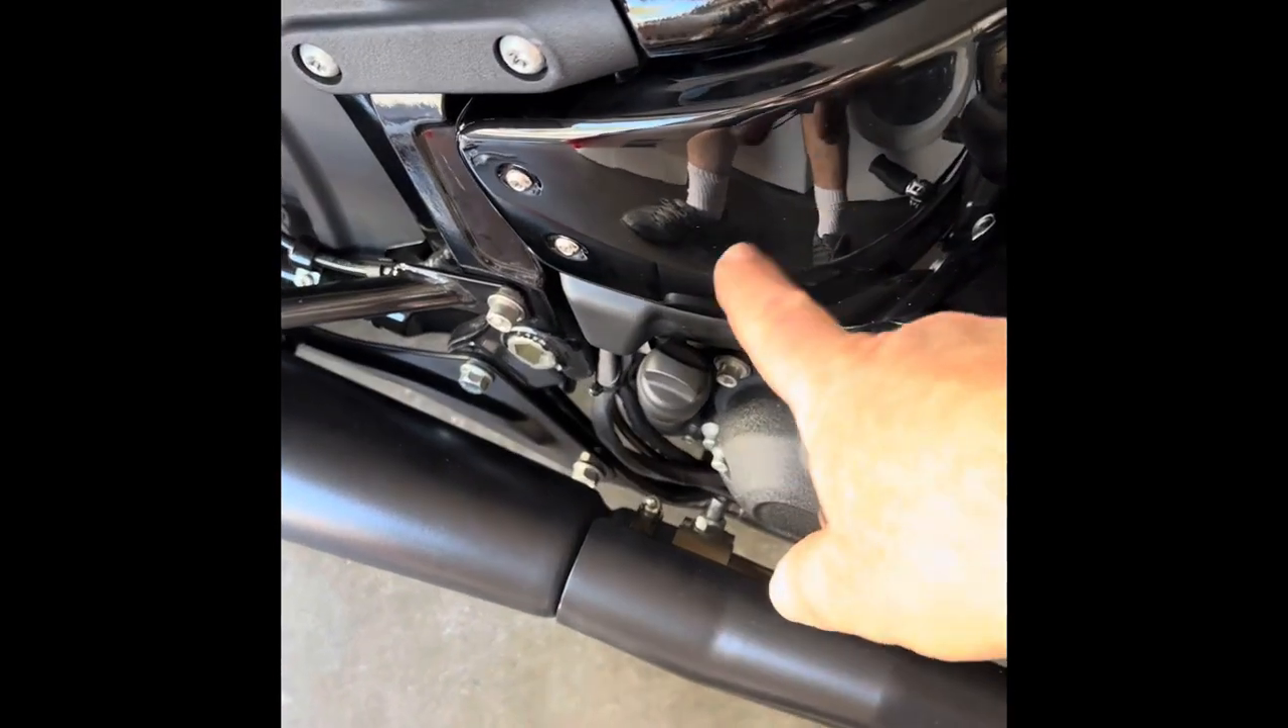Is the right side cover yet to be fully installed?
No.